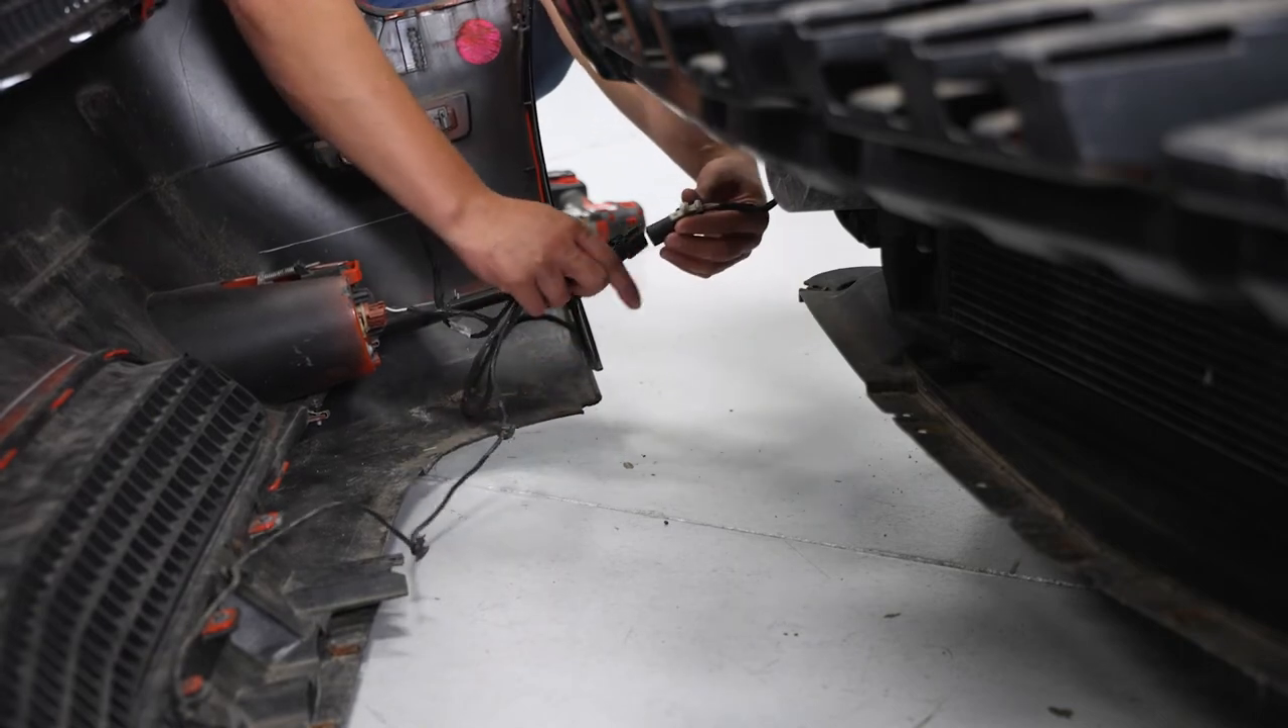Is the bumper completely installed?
No.